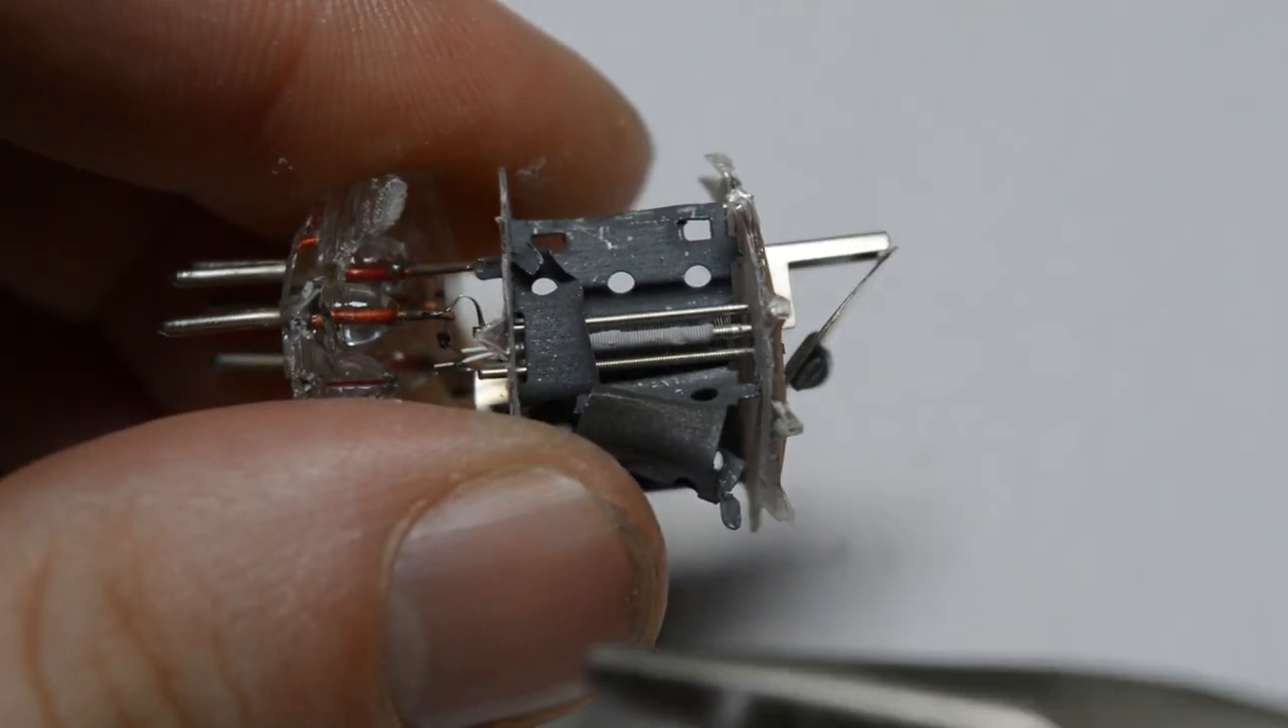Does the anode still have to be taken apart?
Yes.